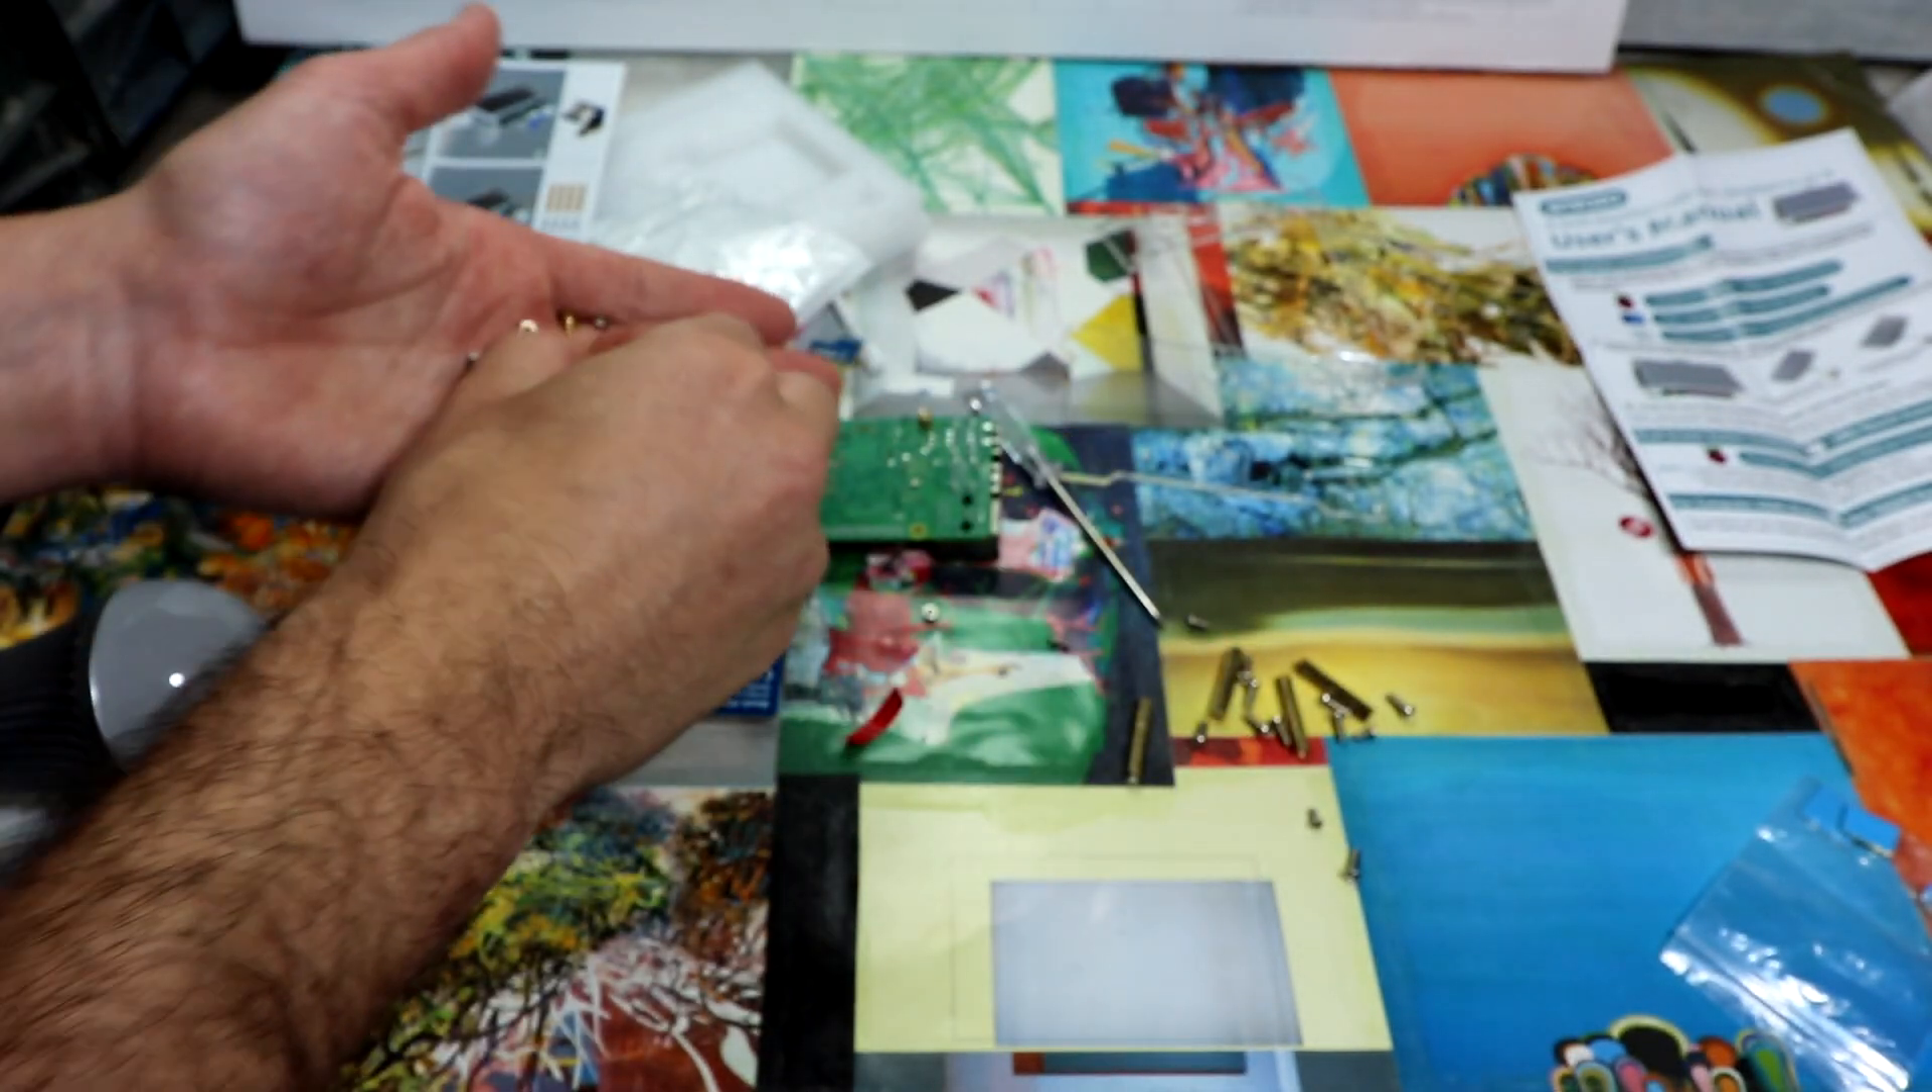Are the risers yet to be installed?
Yes.